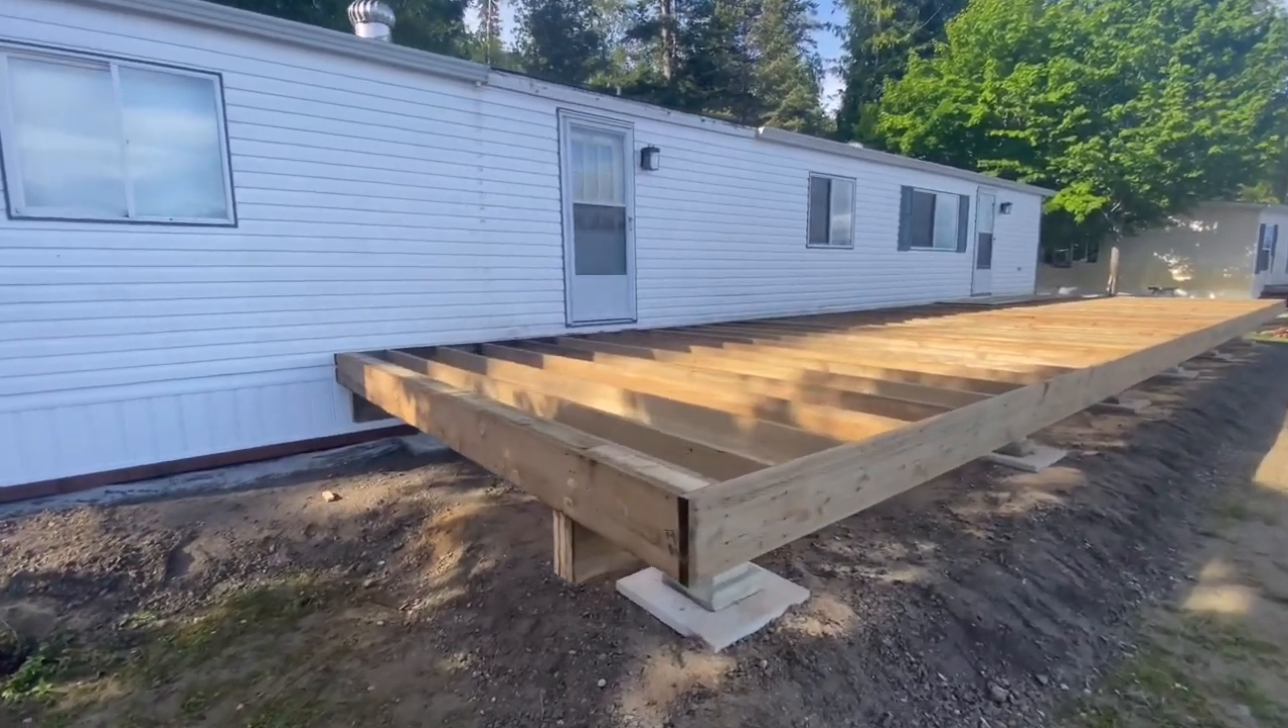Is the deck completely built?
No.